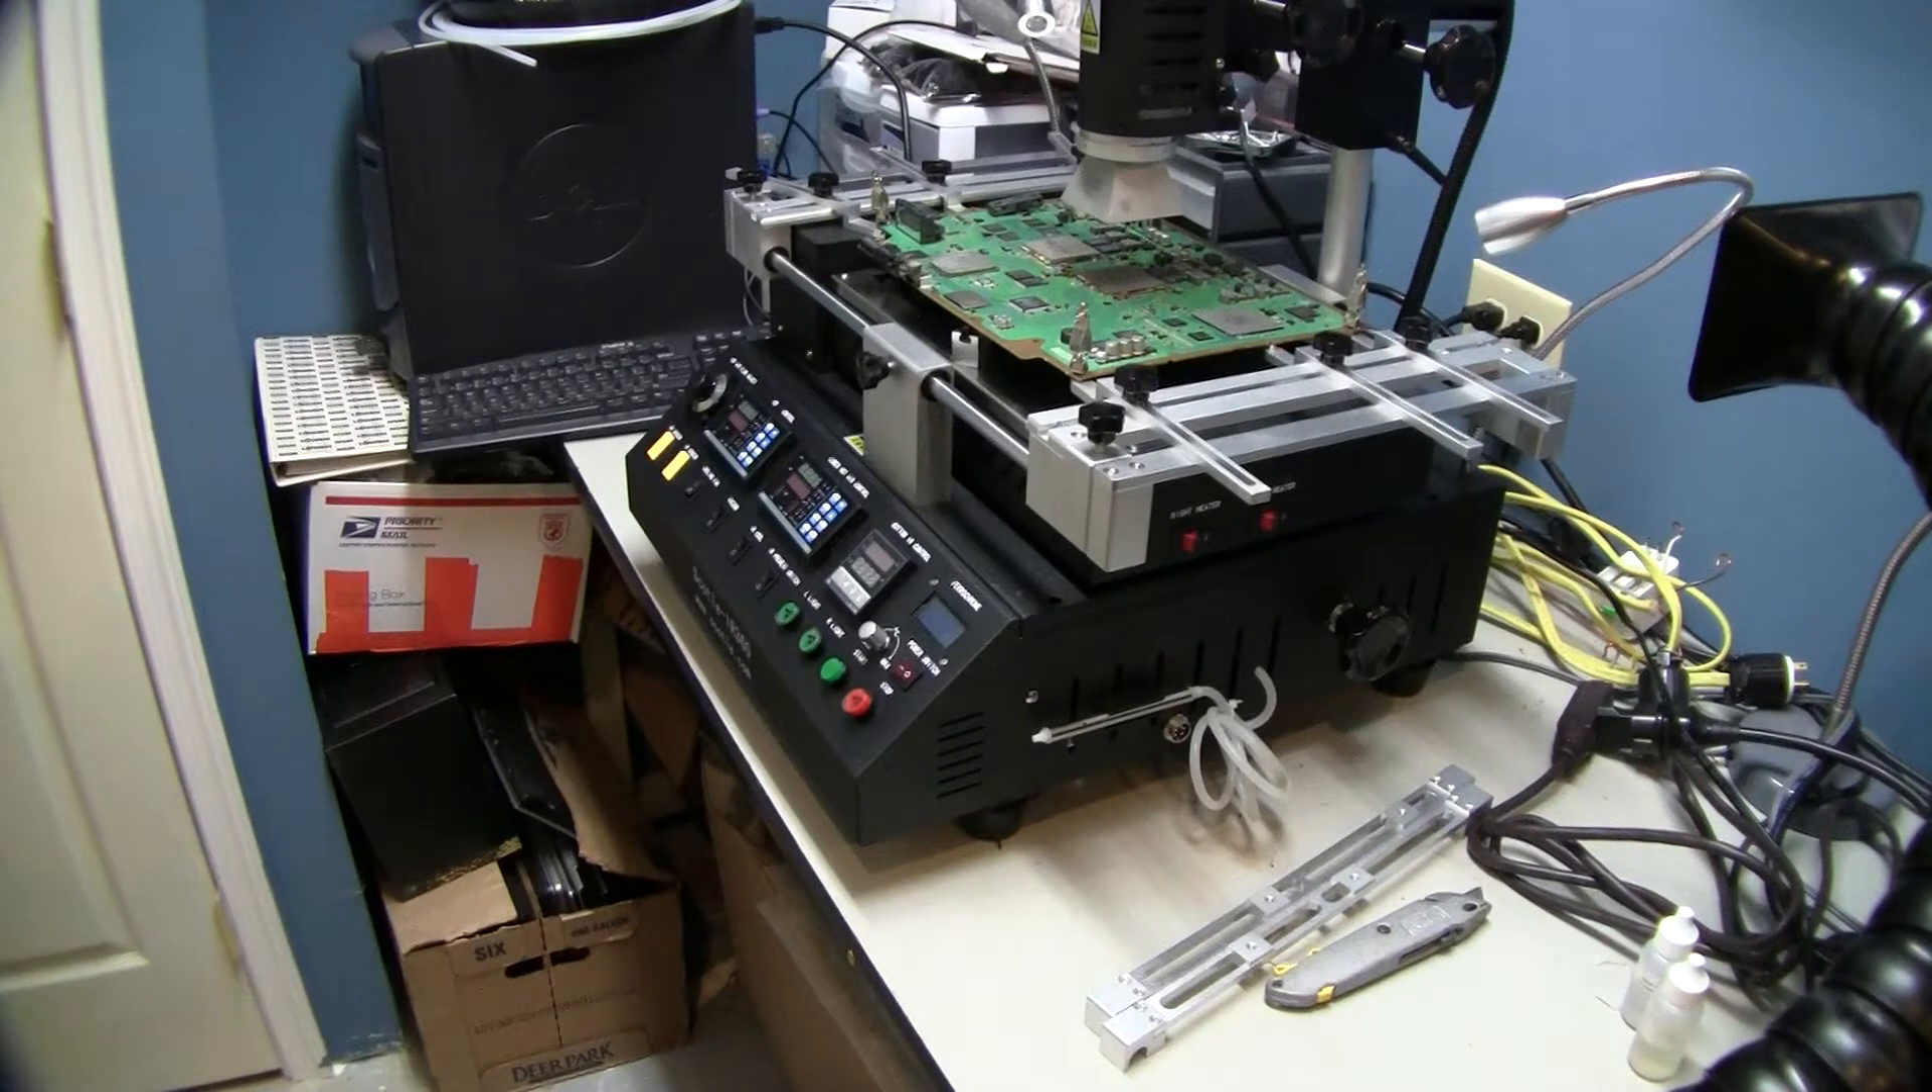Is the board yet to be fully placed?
No.